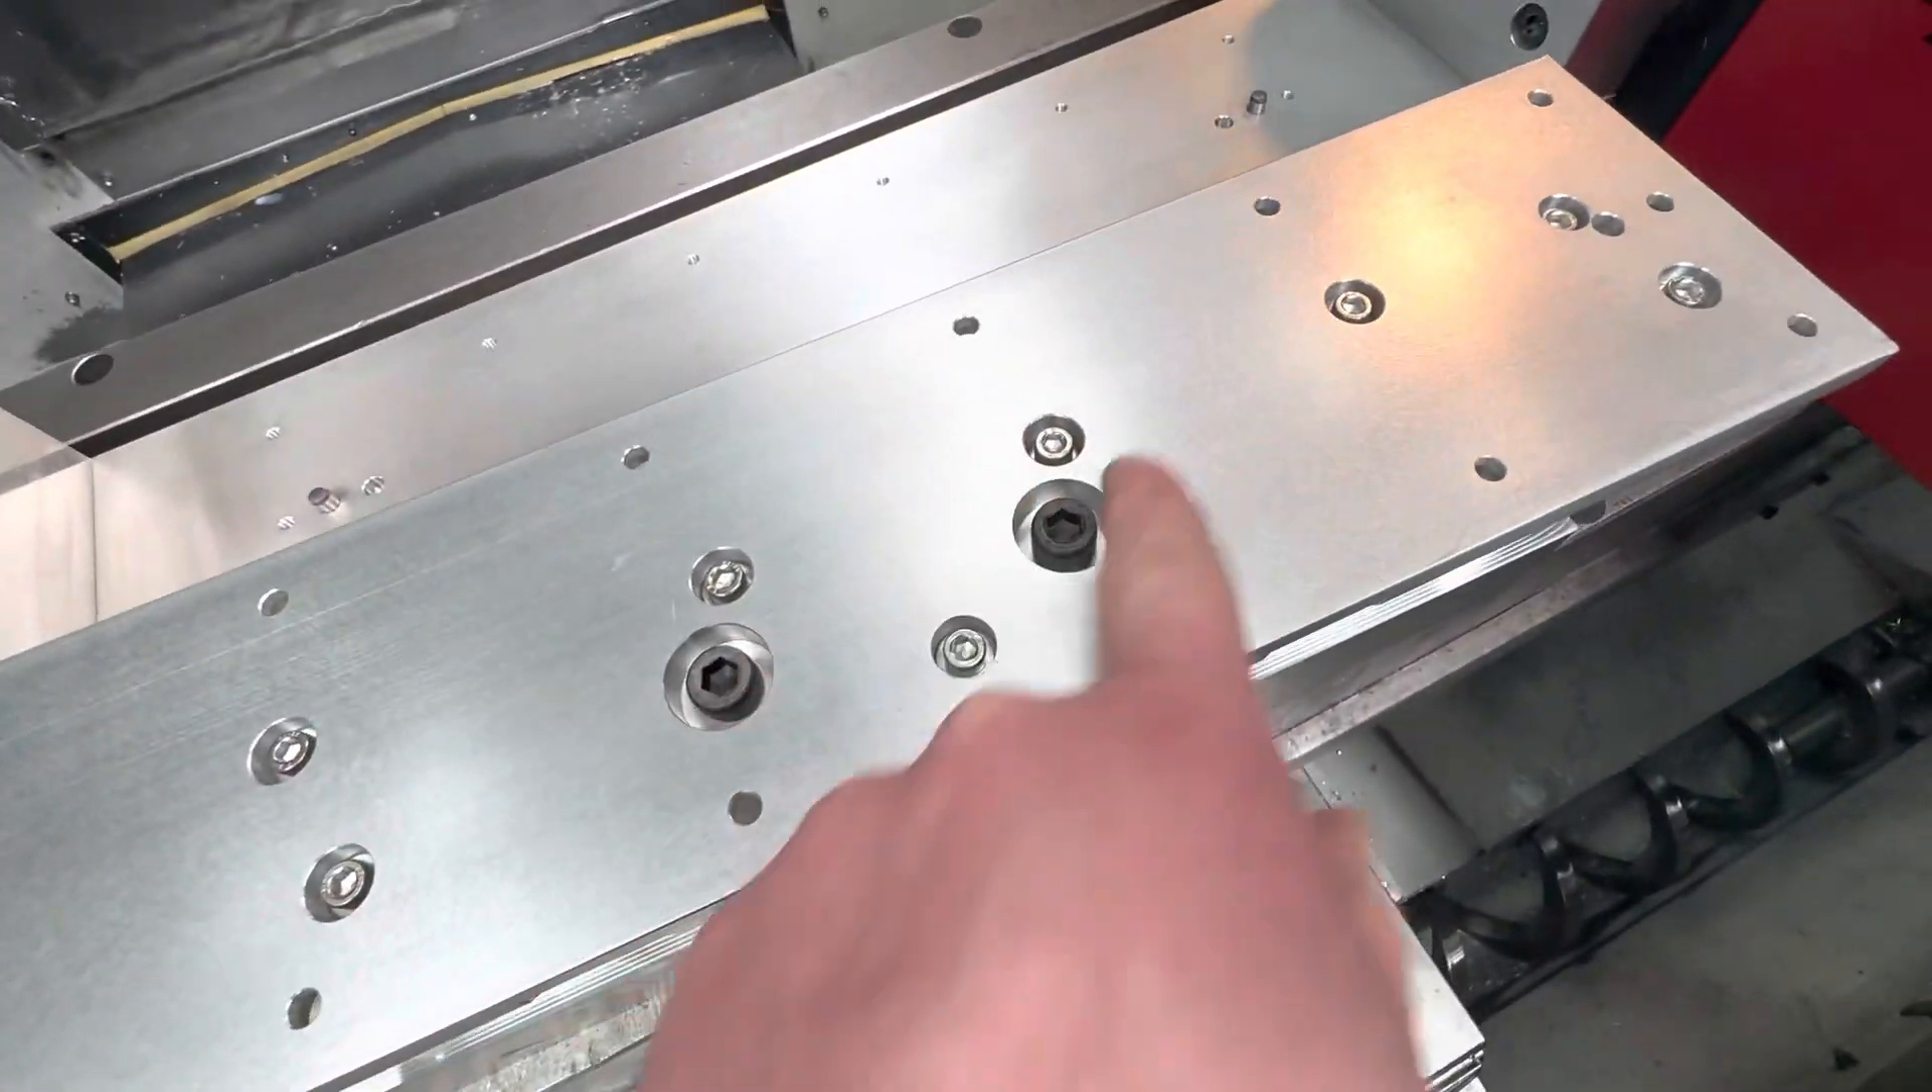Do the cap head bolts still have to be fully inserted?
No.